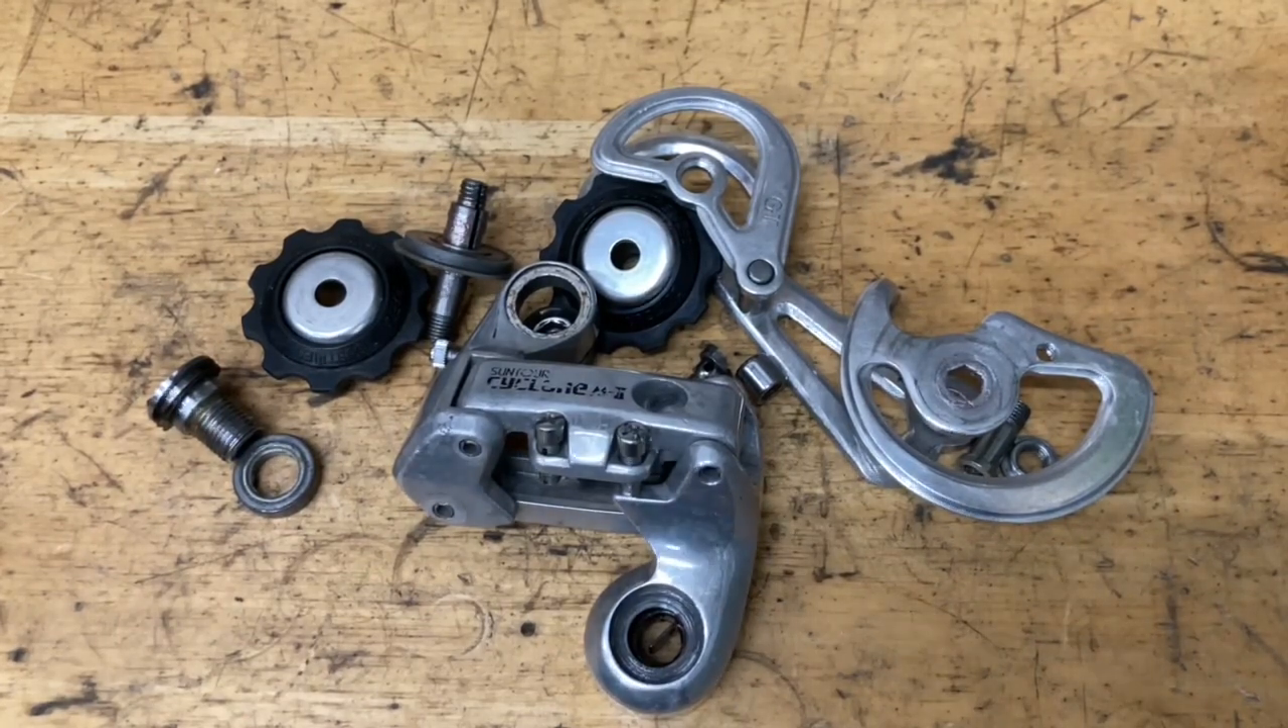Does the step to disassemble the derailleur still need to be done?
No.